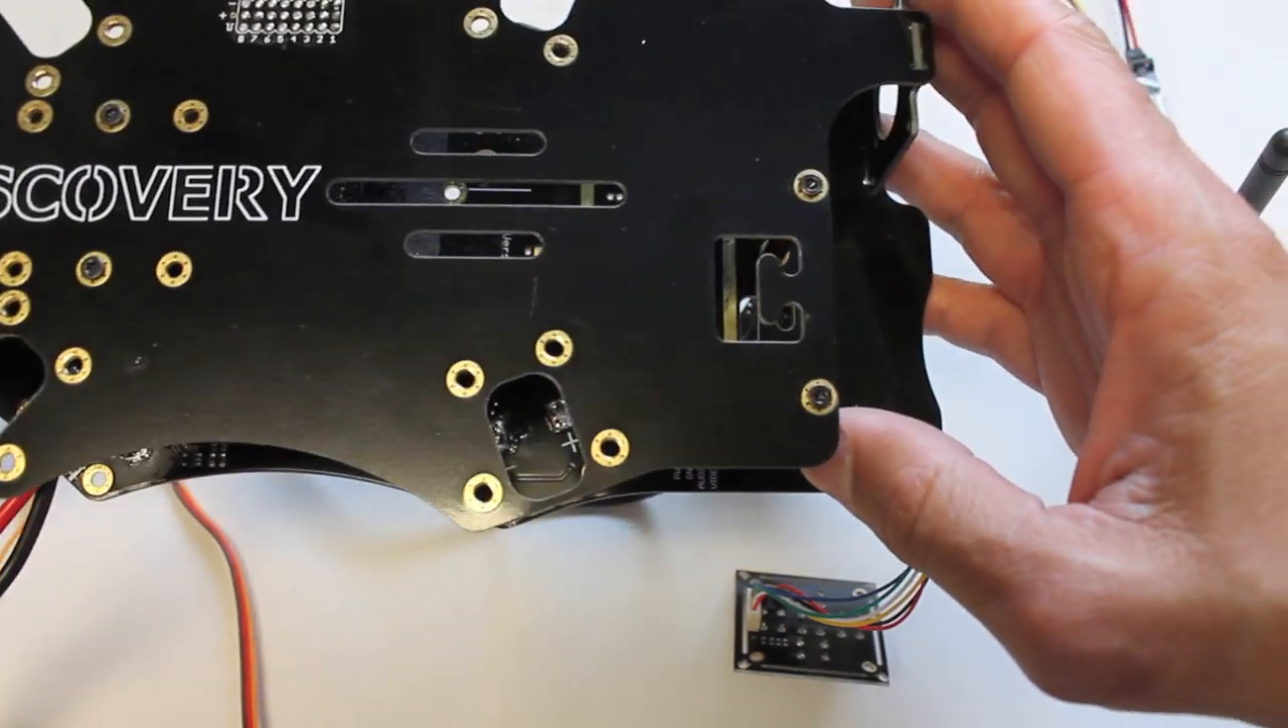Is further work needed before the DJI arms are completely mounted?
Yes.